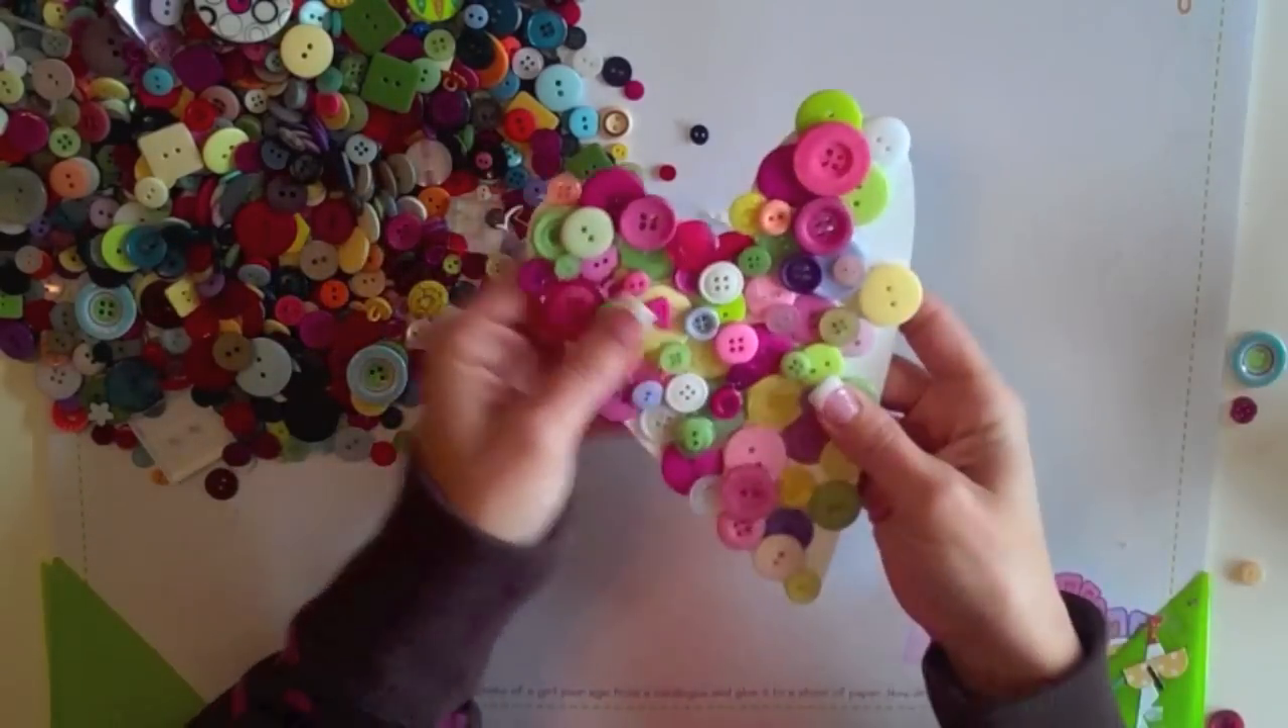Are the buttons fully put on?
No.